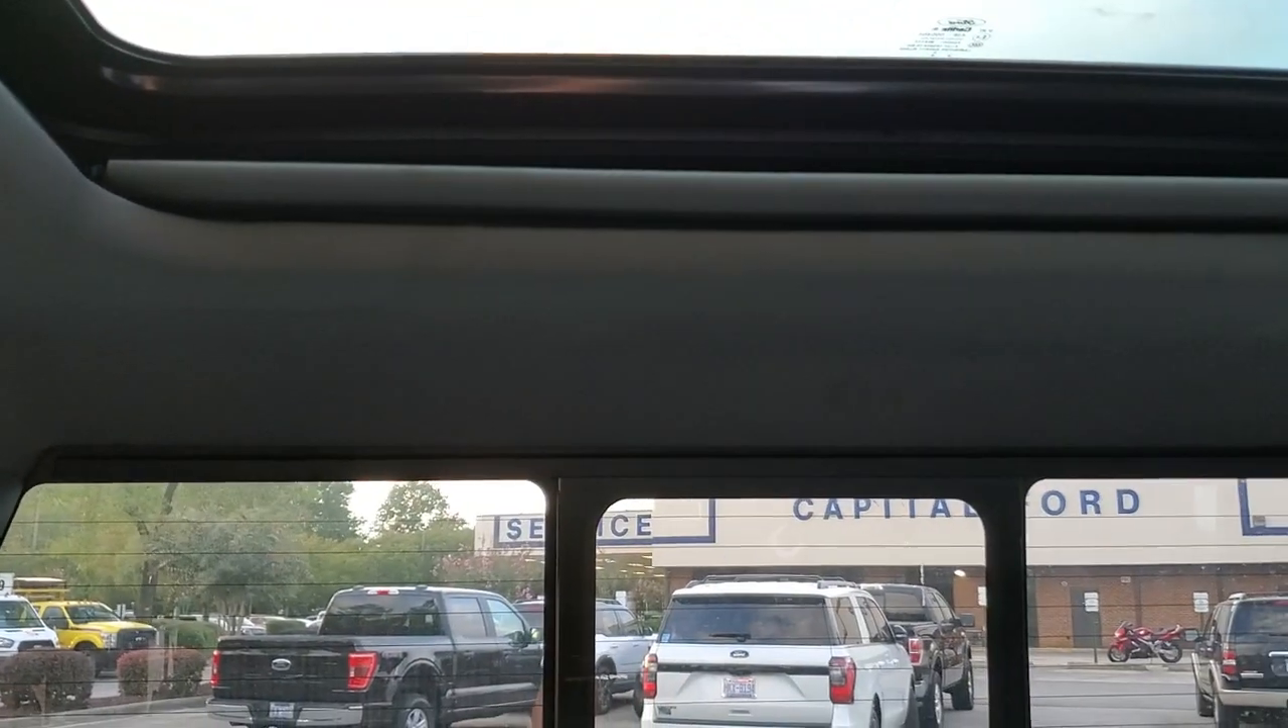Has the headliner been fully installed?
Yes.